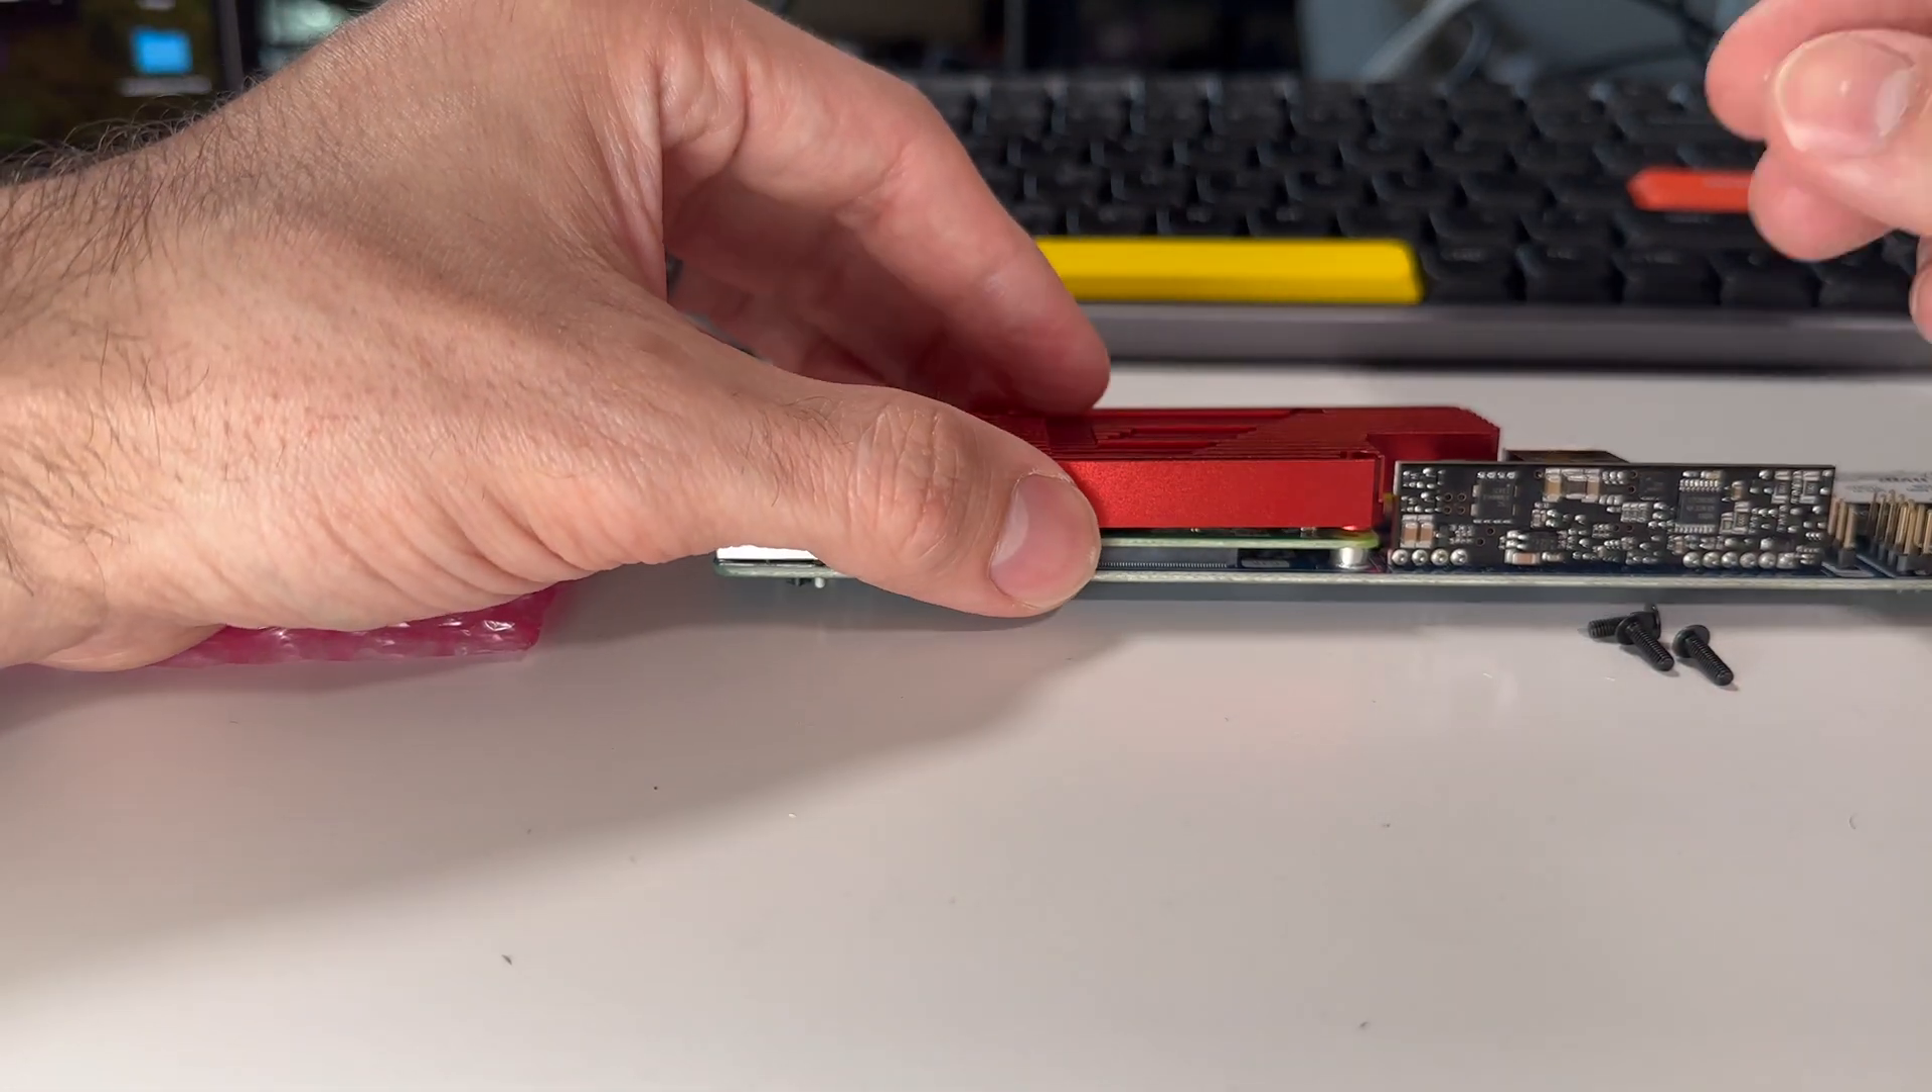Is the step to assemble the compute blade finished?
No.